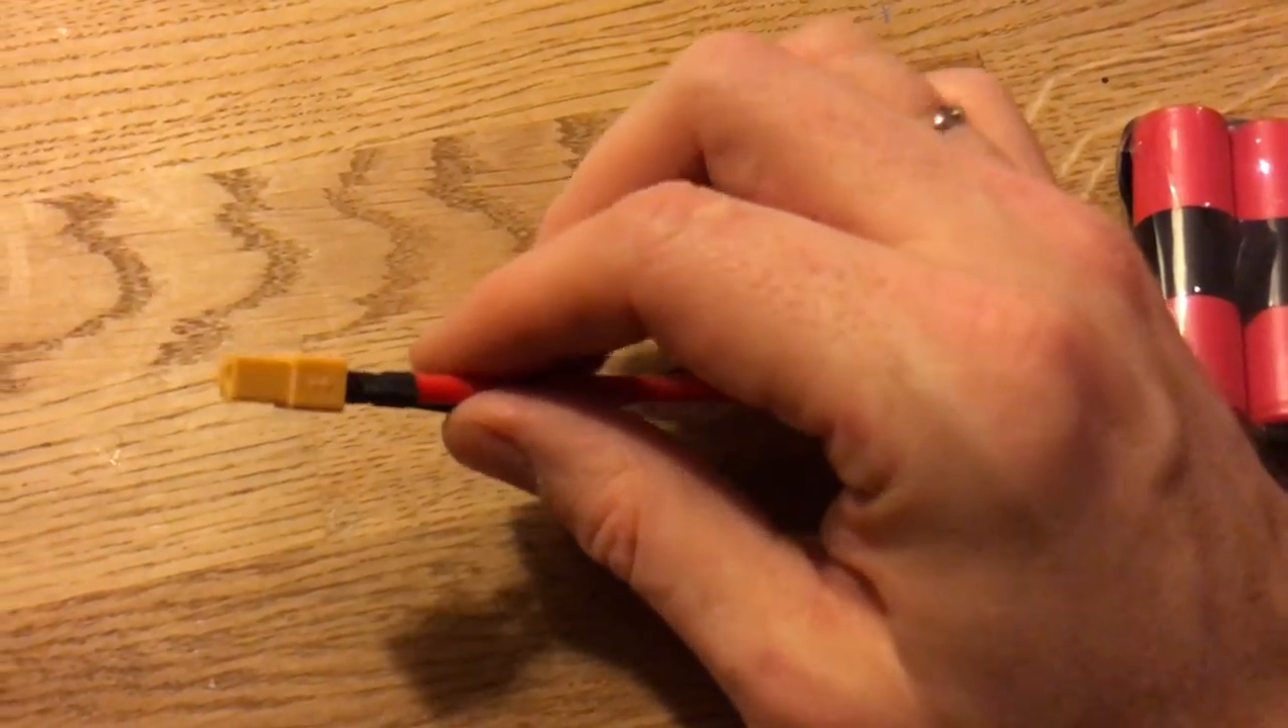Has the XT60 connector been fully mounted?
Yes.